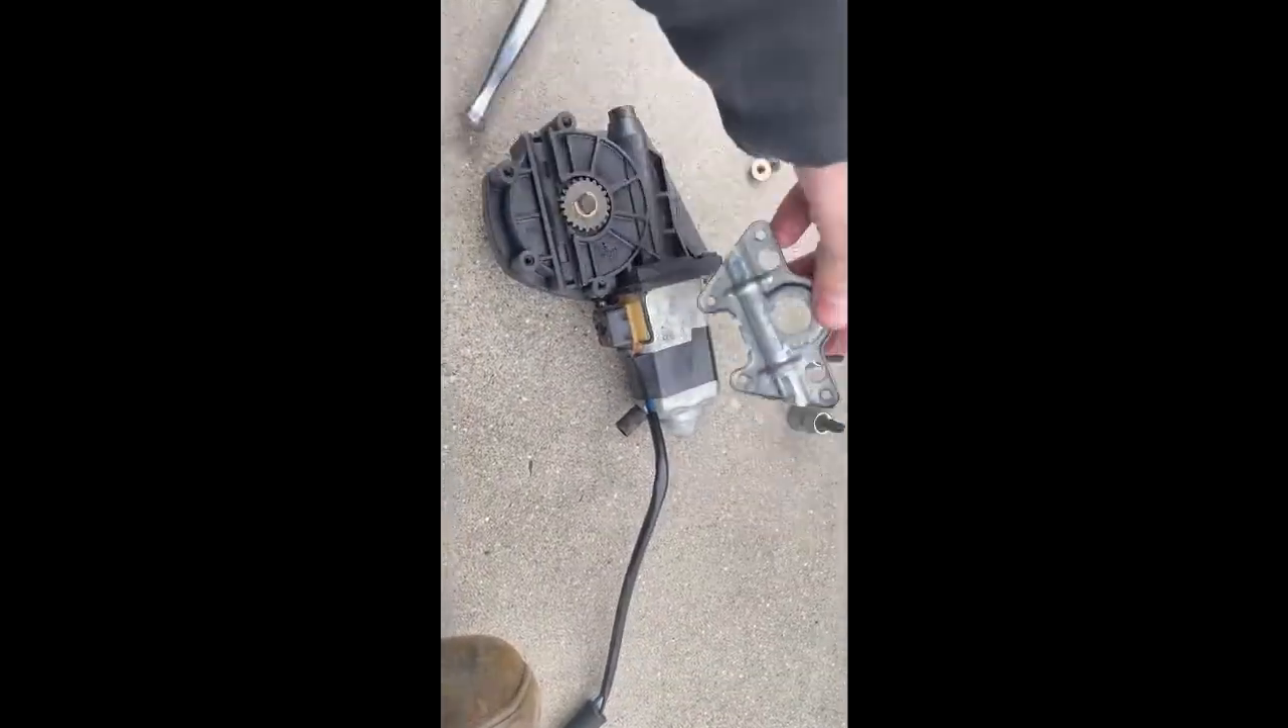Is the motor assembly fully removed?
Yes.